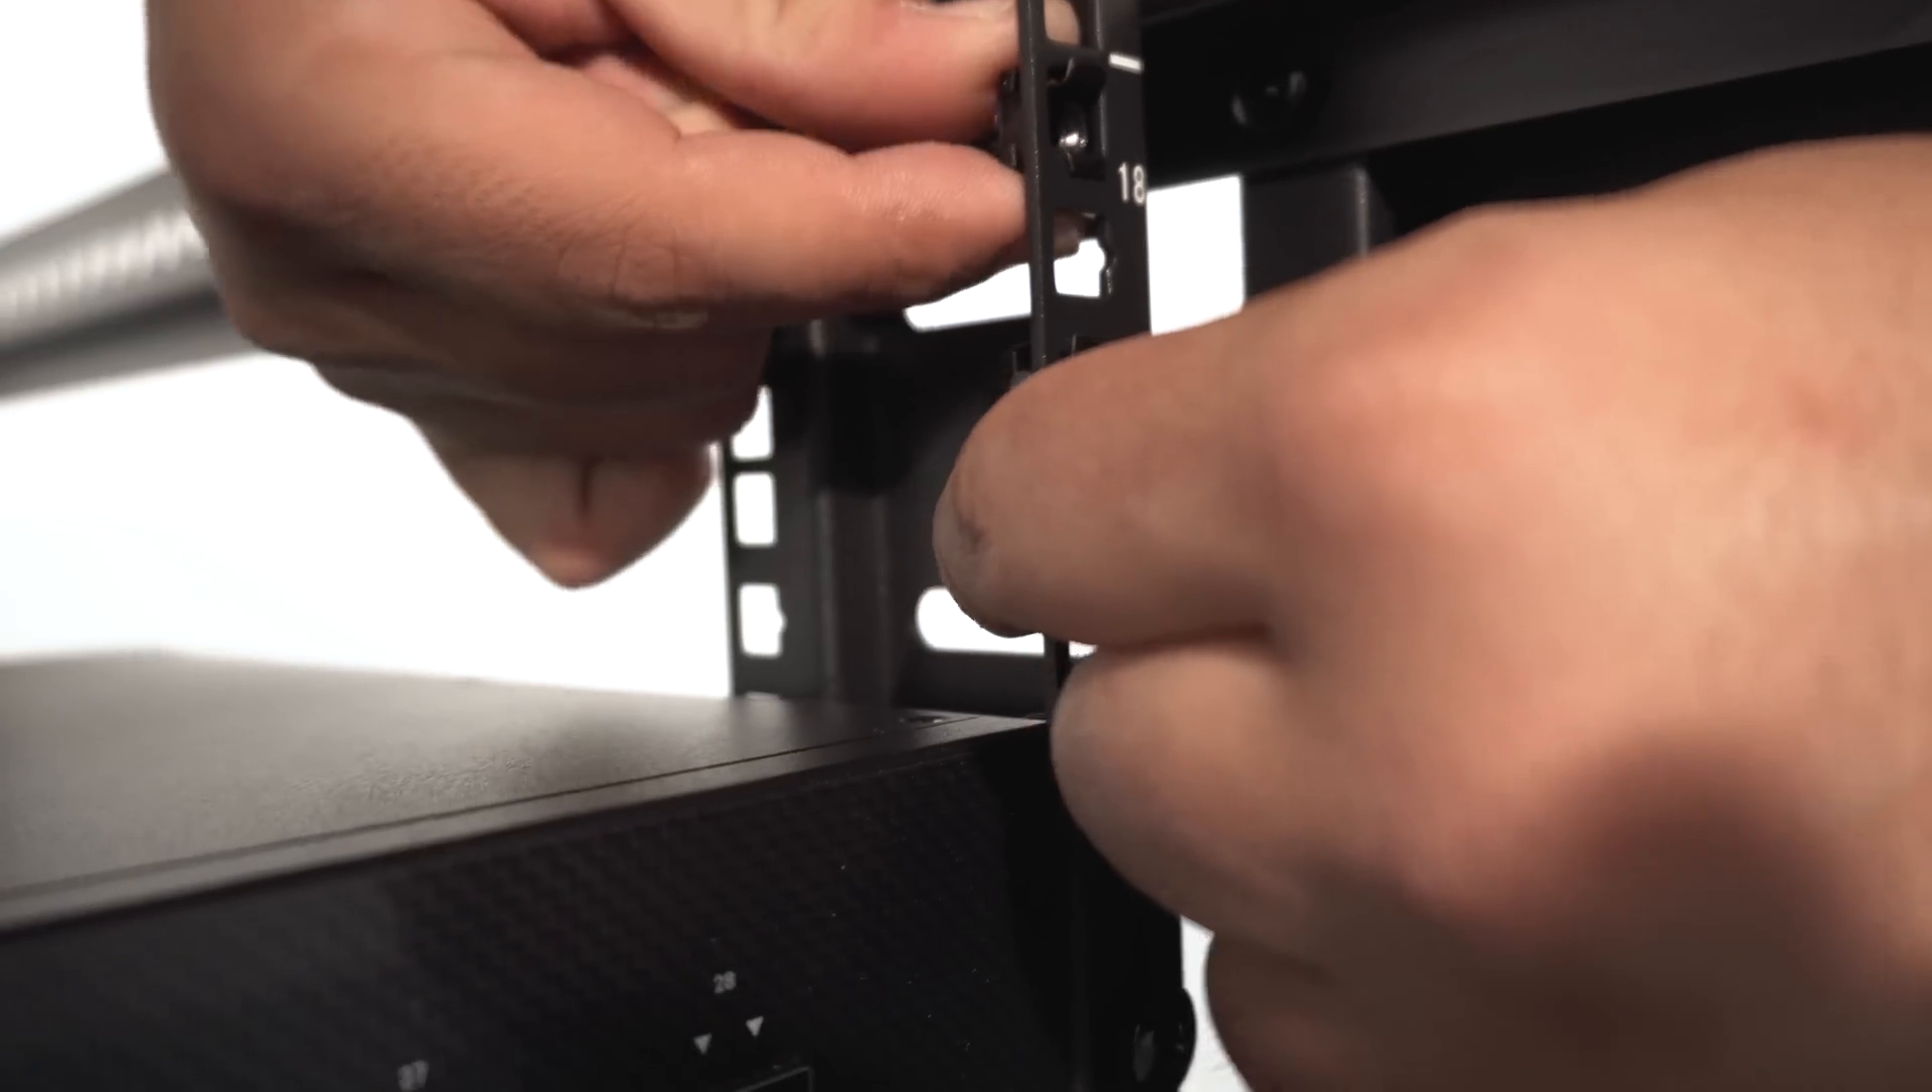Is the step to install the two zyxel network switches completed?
No.